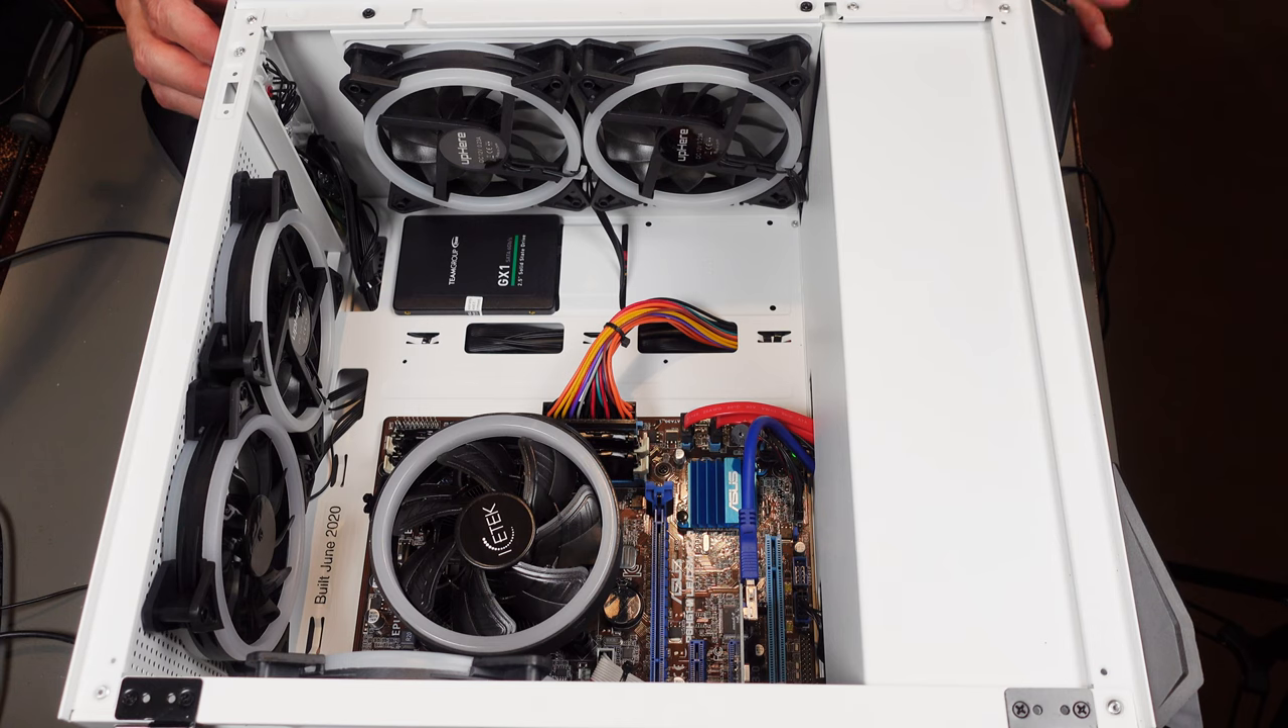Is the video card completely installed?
No.